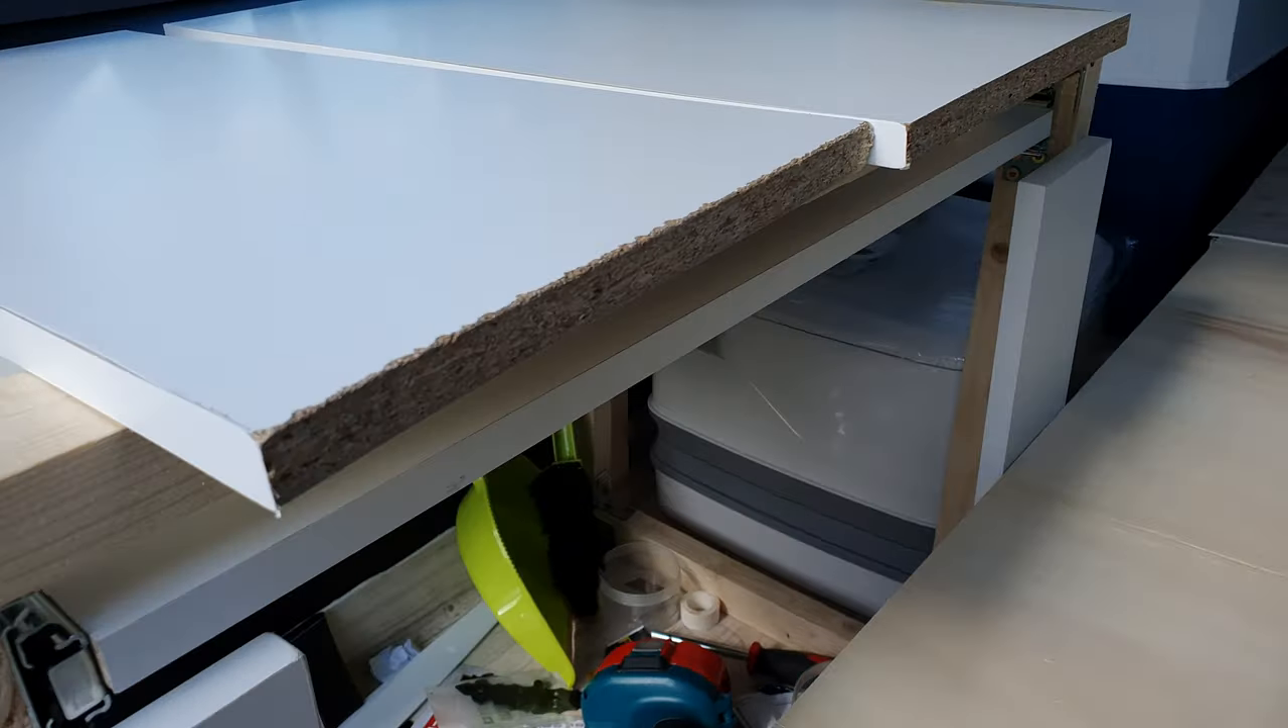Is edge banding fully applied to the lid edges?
No.